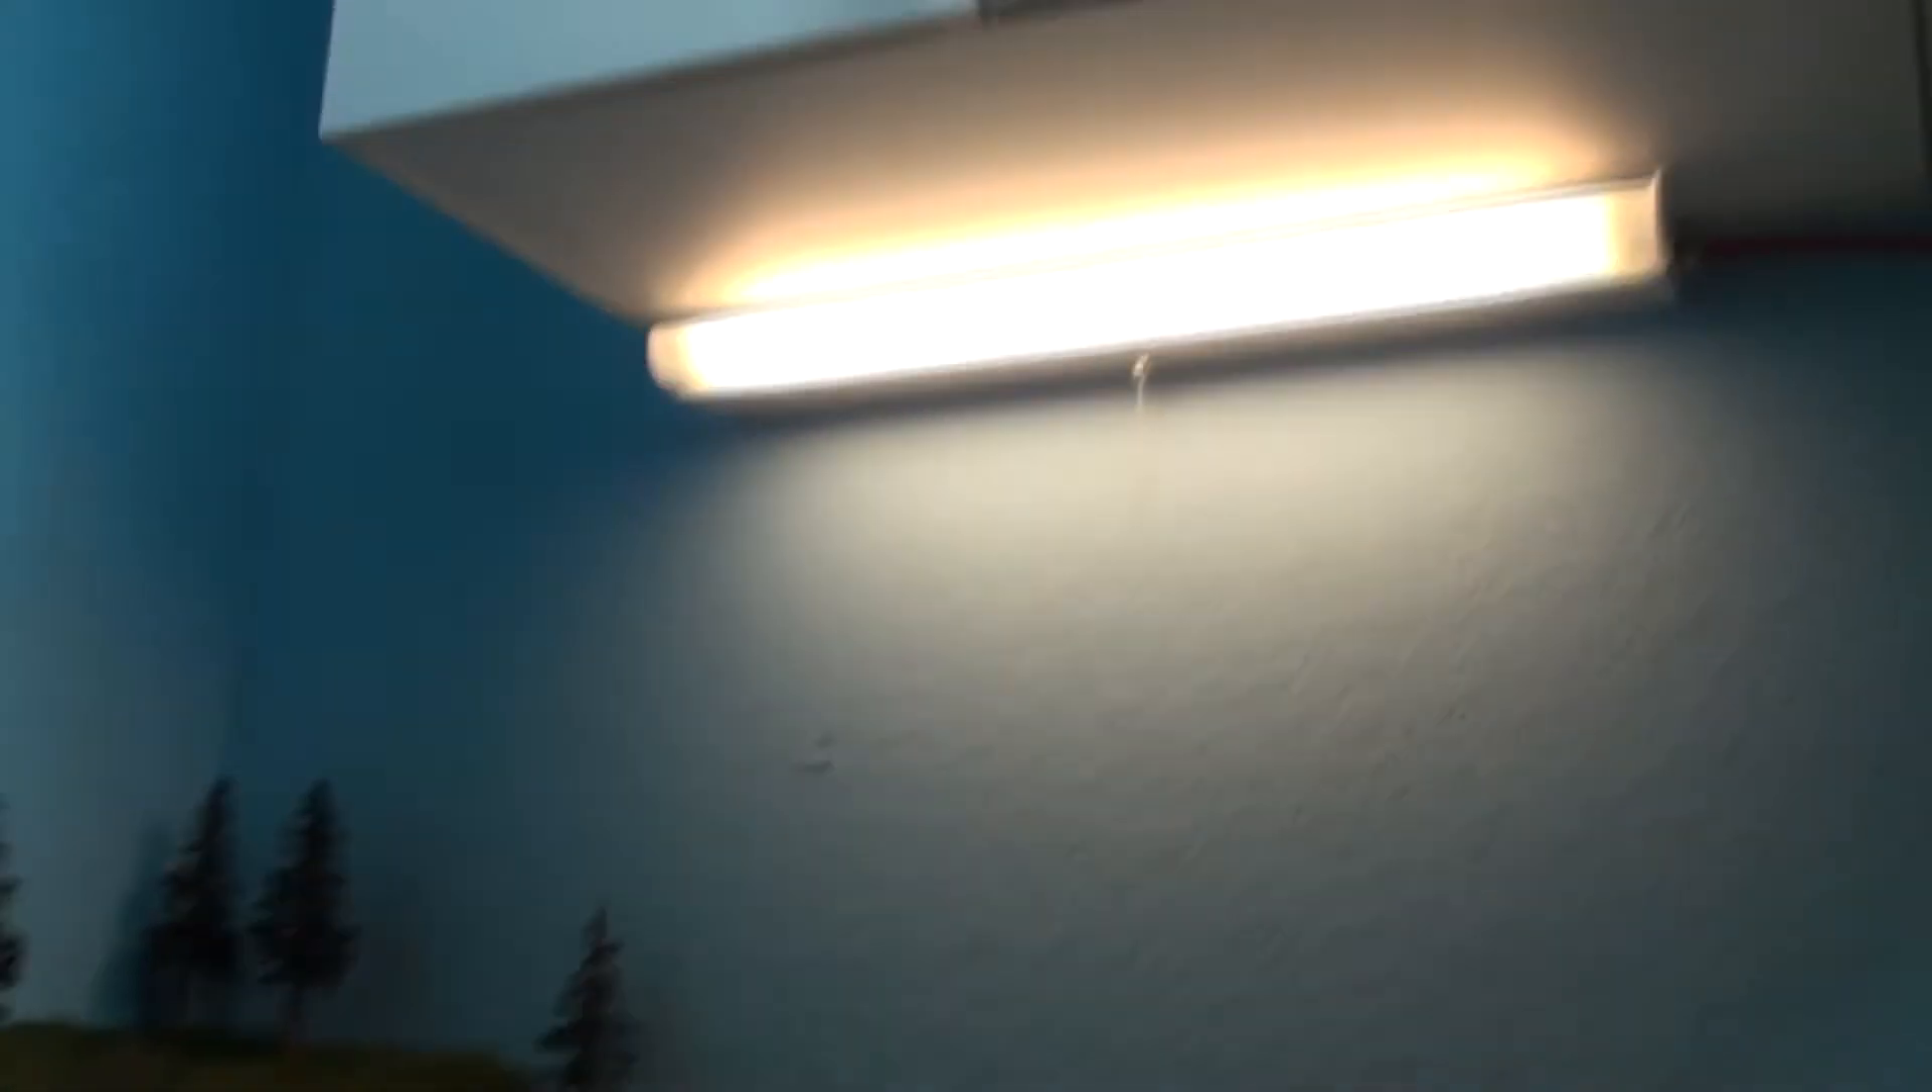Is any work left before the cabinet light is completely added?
No.